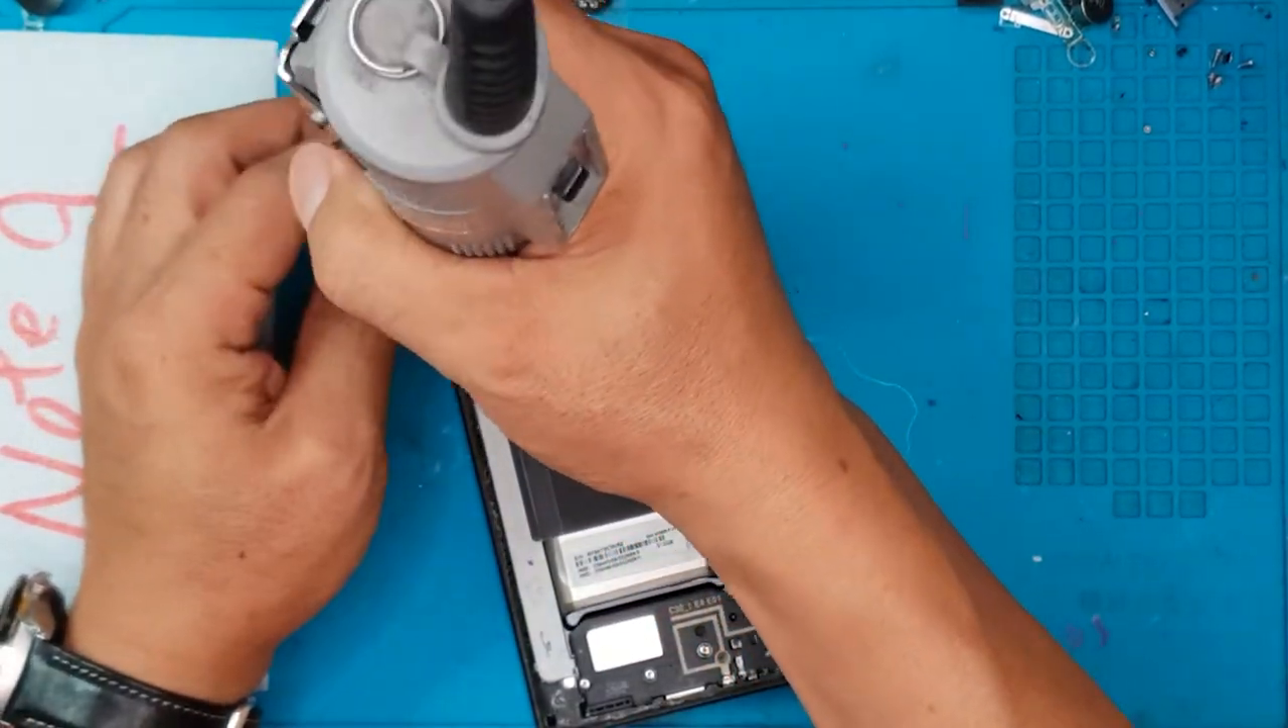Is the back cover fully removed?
Yes.